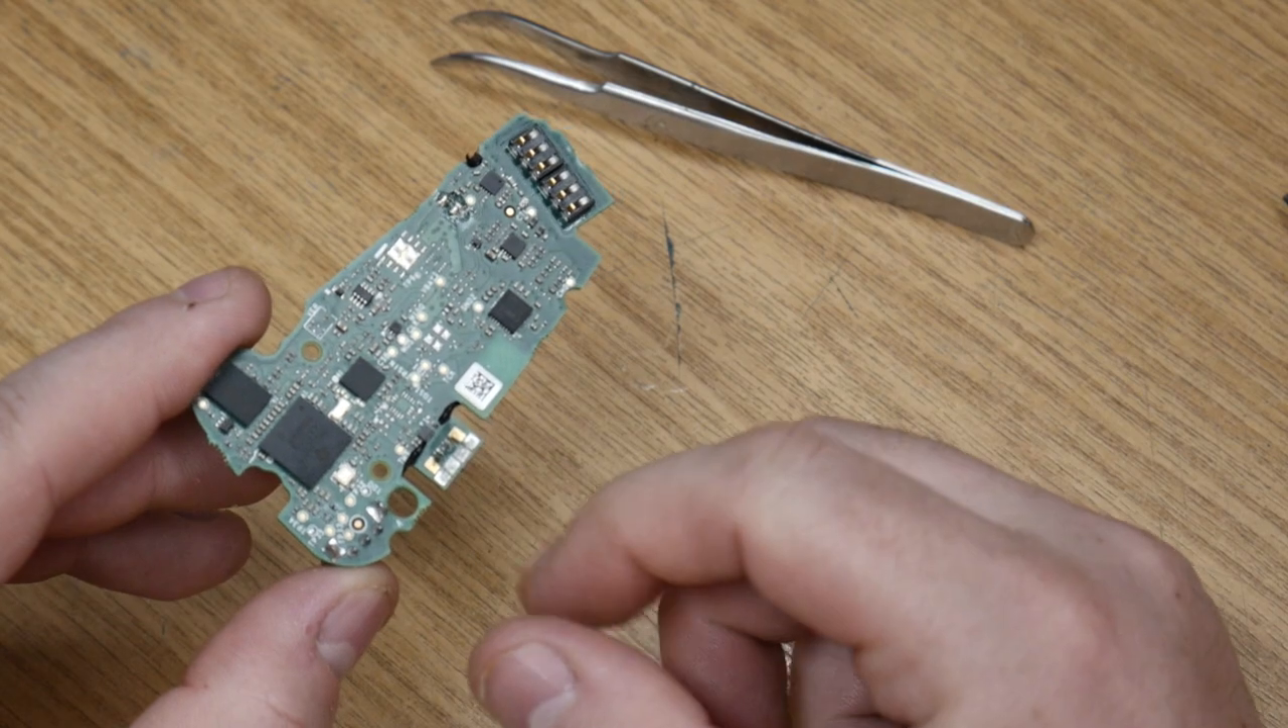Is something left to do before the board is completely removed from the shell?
No.